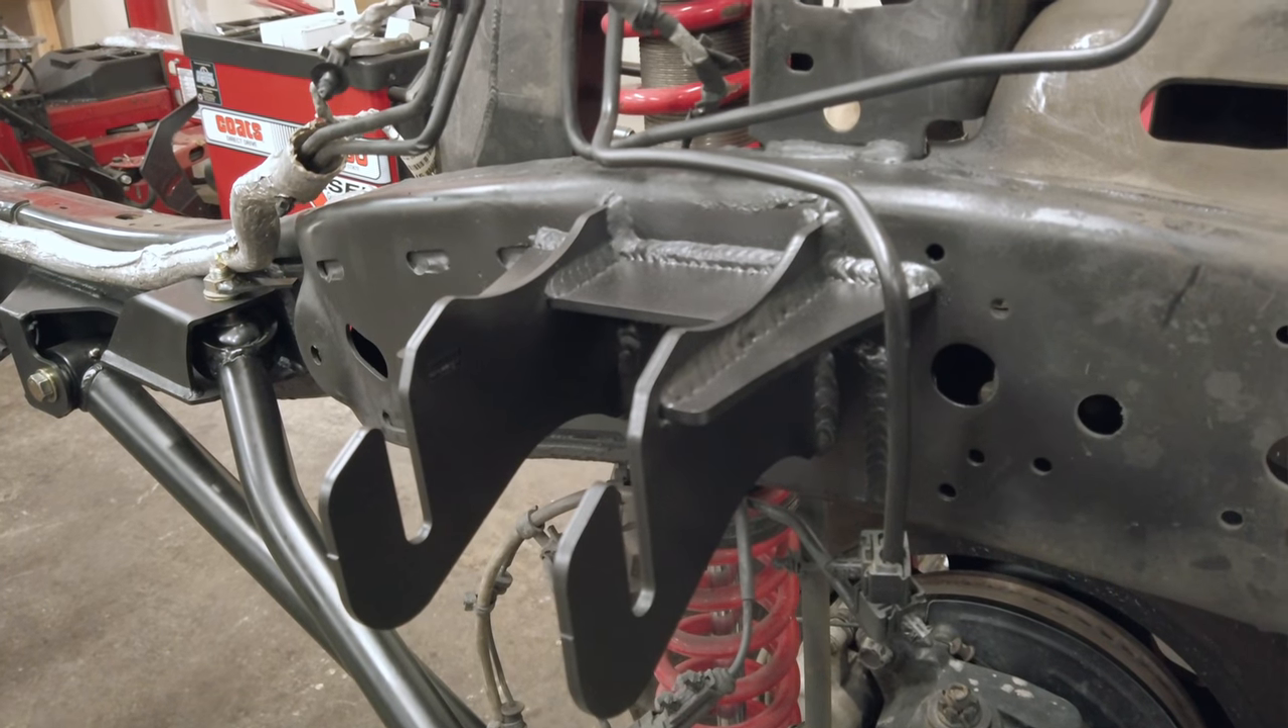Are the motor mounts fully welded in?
Yes.